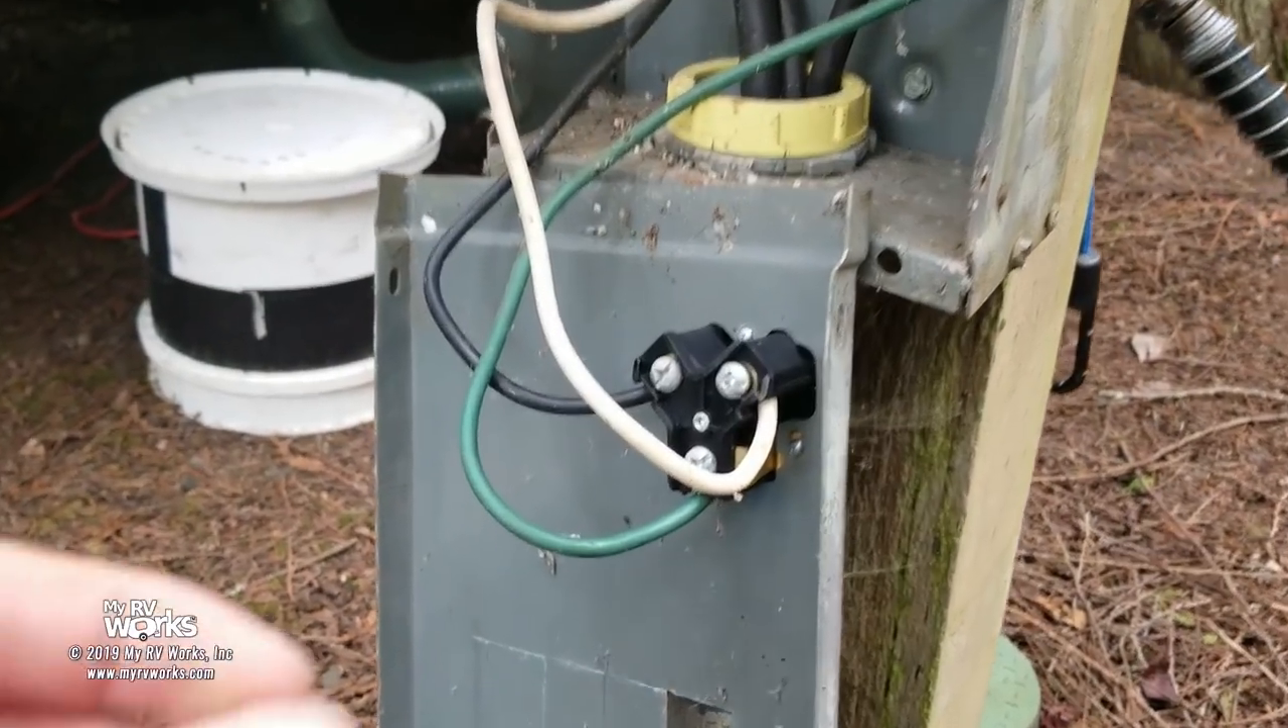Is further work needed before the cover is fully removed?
No.